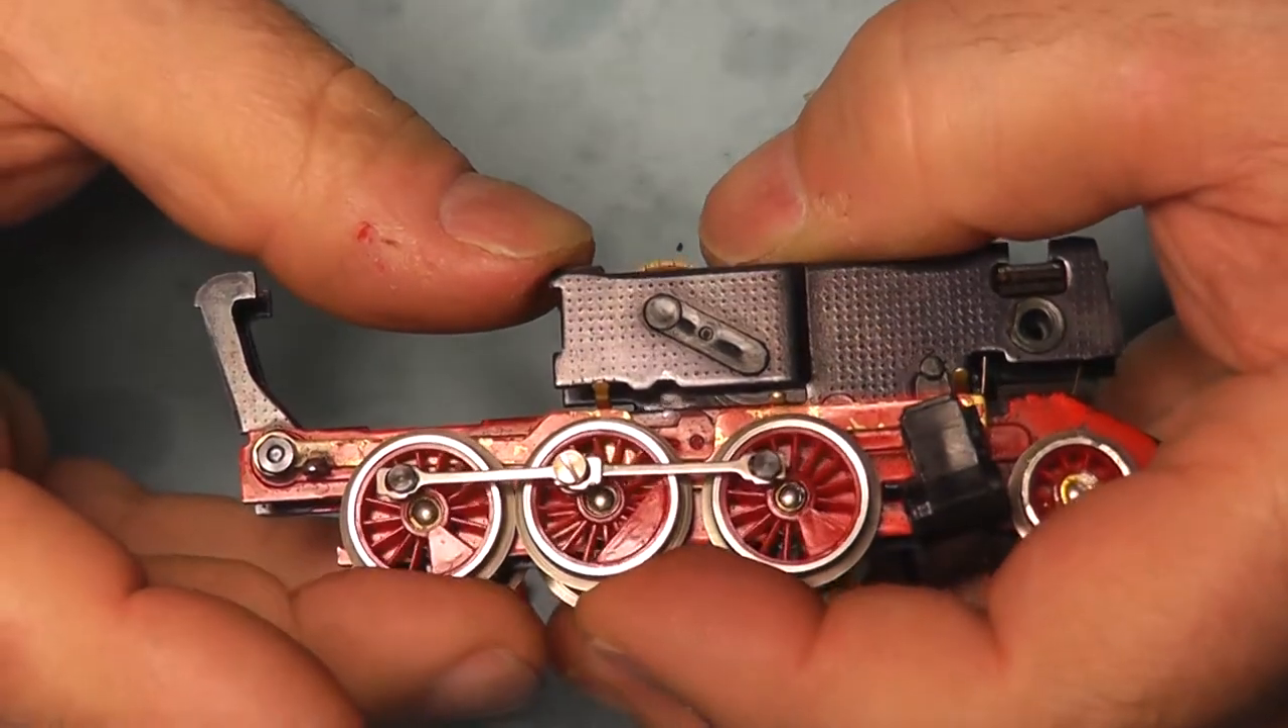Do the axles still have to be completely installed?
No.